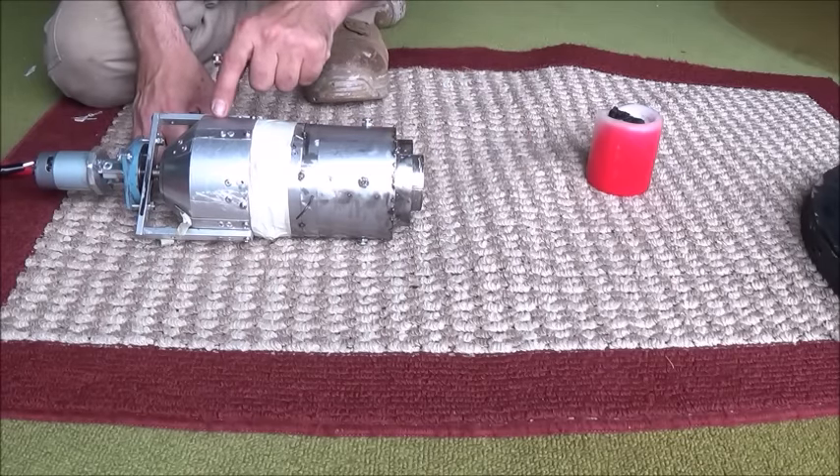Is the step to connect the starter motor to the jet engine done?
Yes.